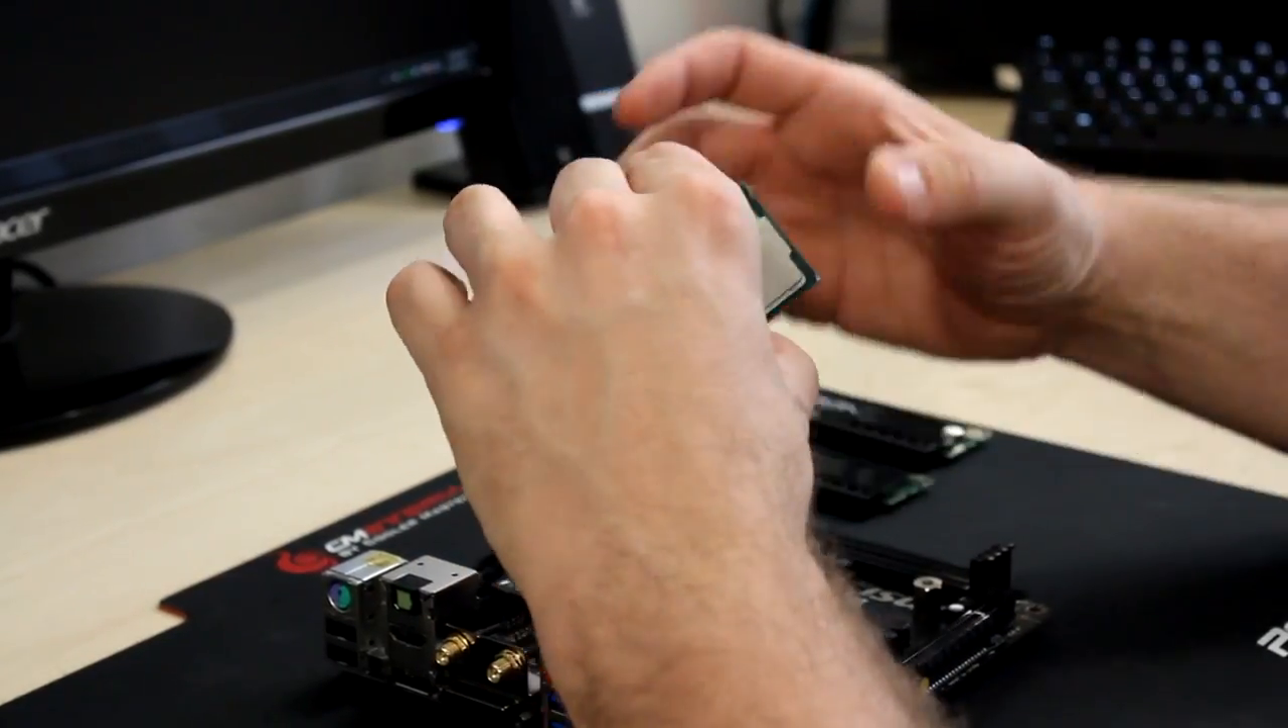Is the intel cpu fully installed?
No.